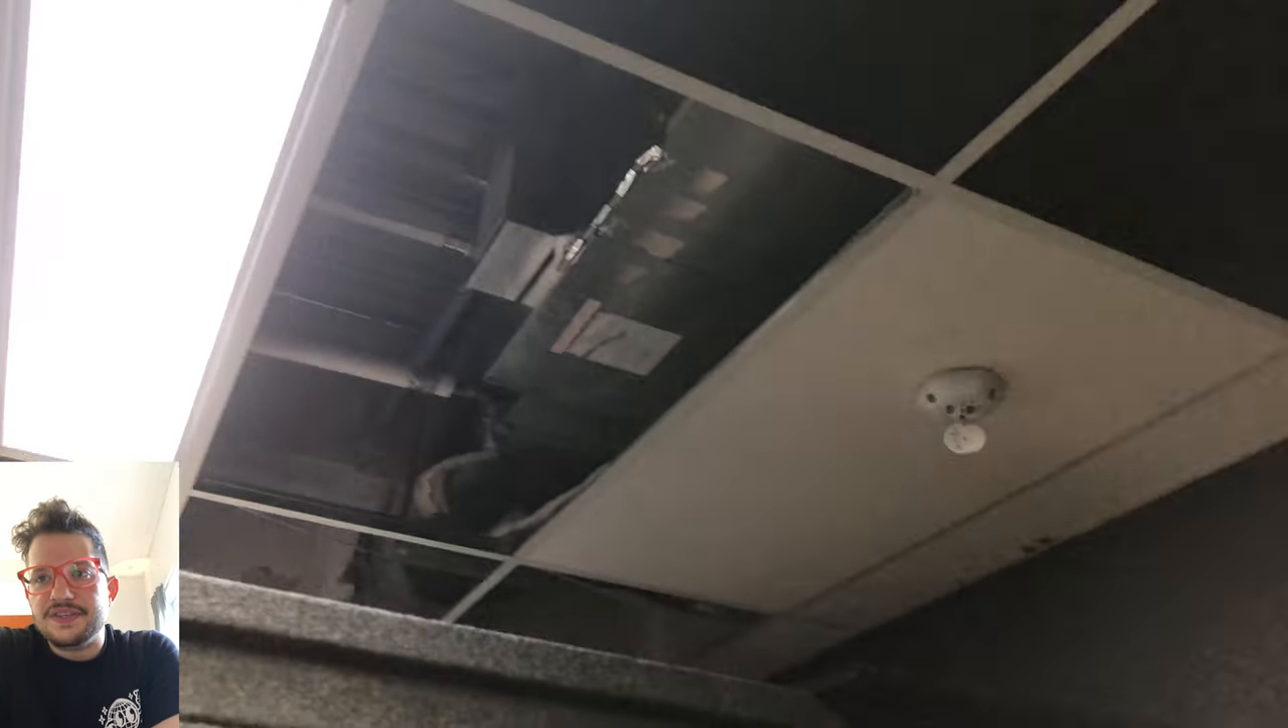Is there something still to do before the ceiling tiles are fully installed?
Yes.